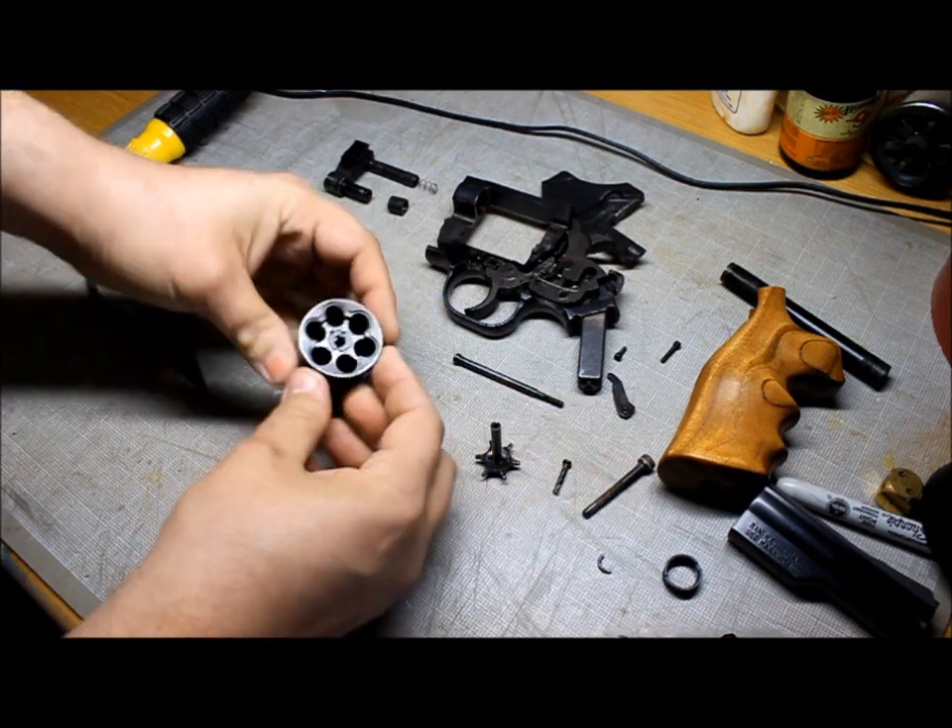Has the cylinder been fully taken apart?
Yes.